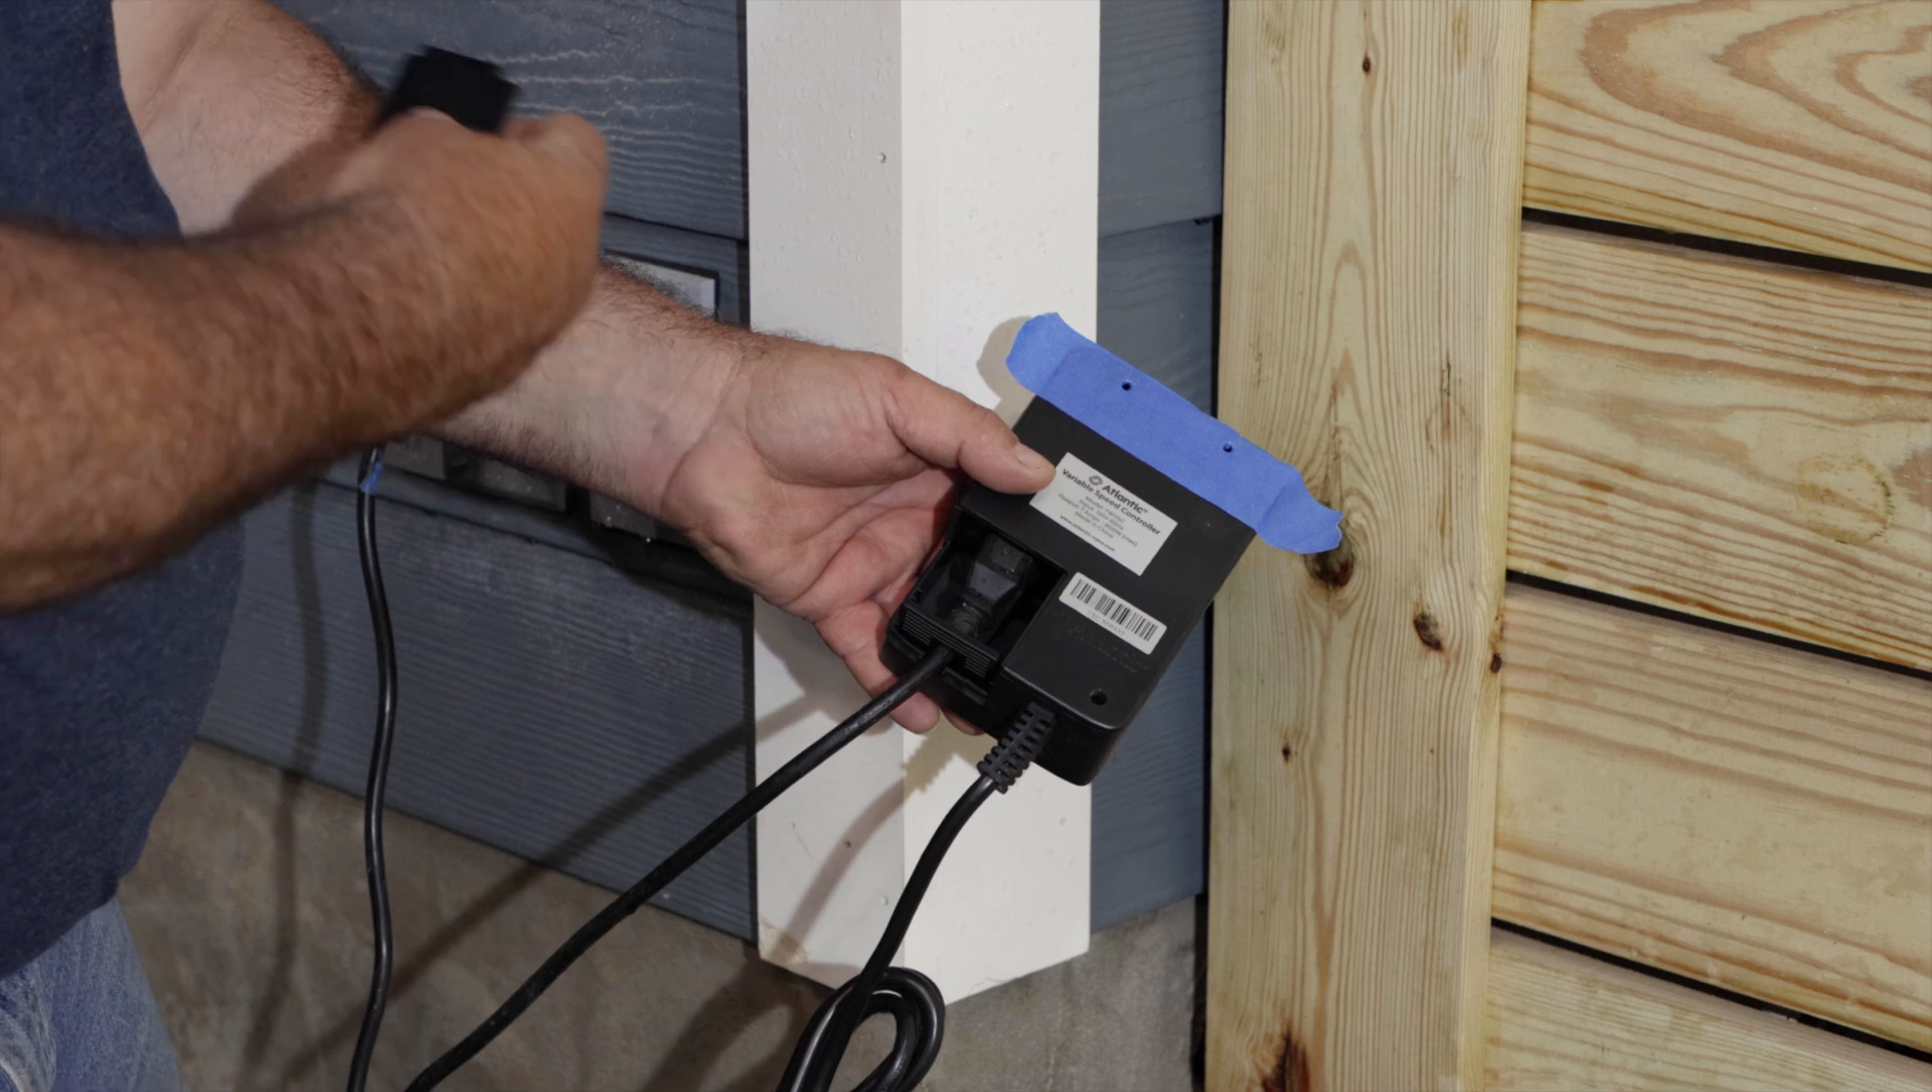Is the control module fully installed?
No.